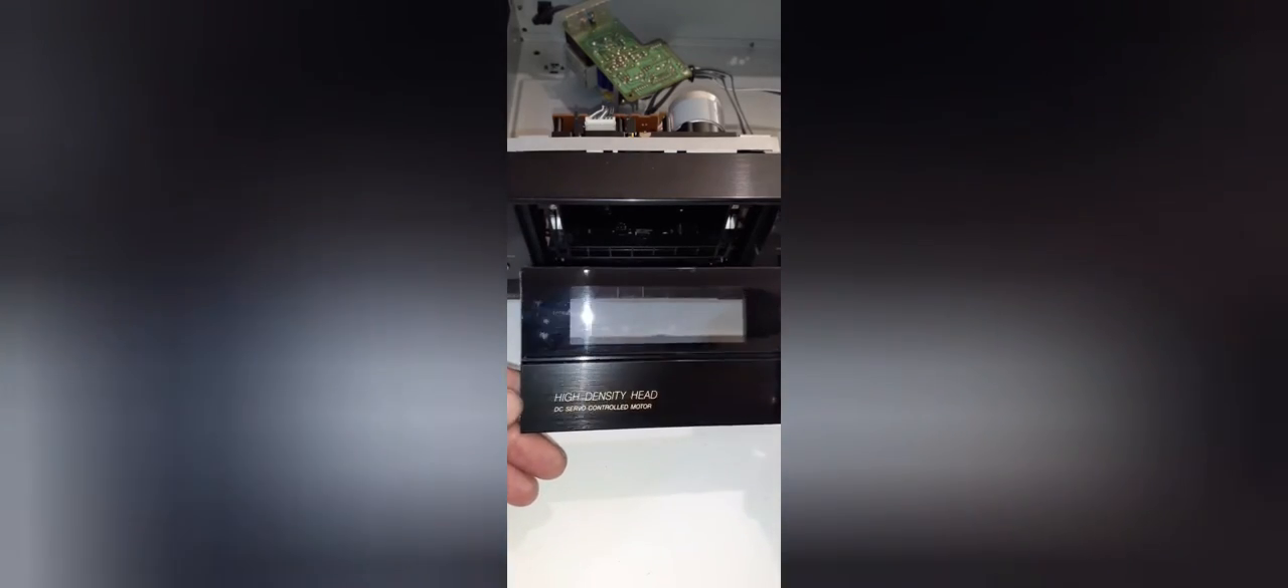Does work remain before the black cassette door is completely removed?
No.